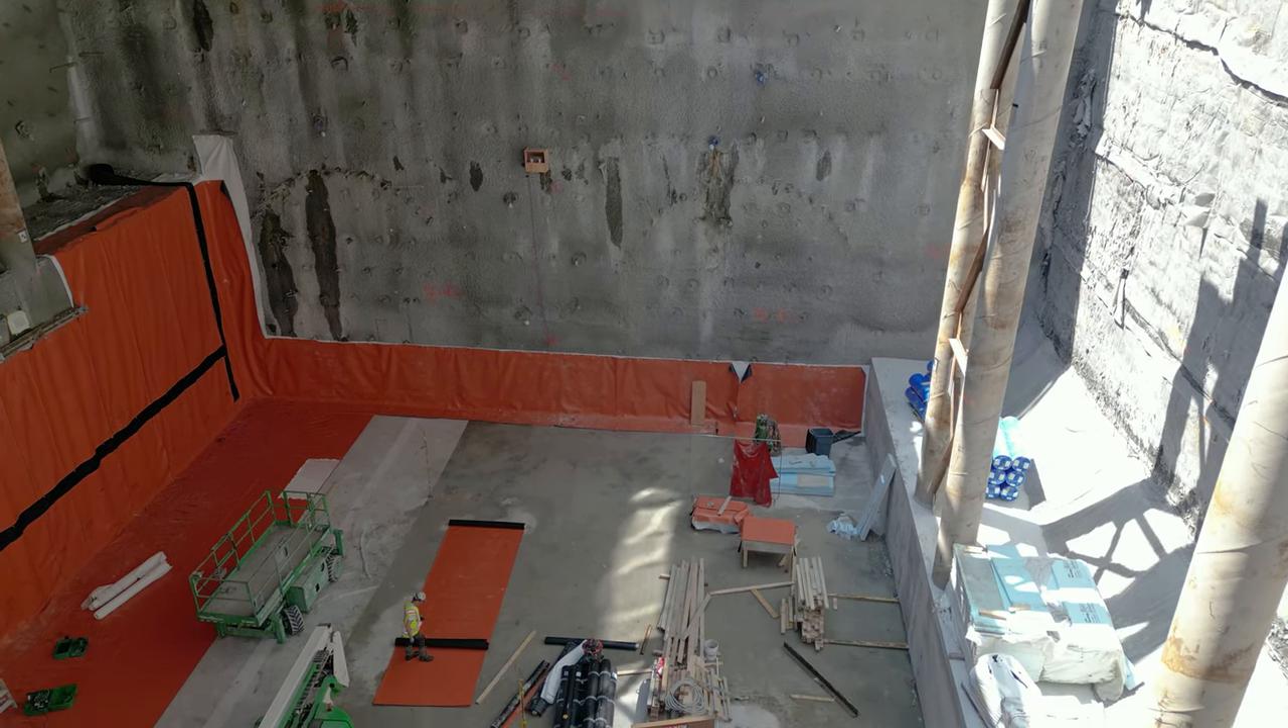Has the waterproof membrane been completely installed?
No.